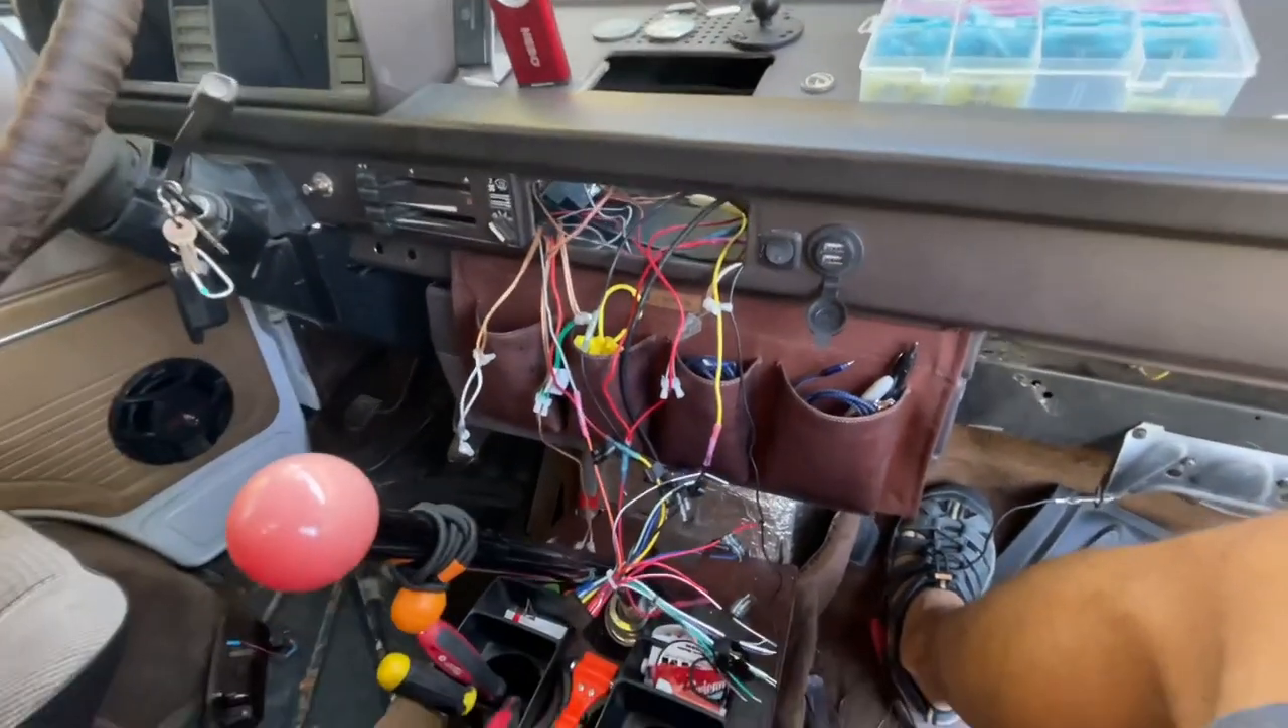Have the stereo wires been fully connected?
No.